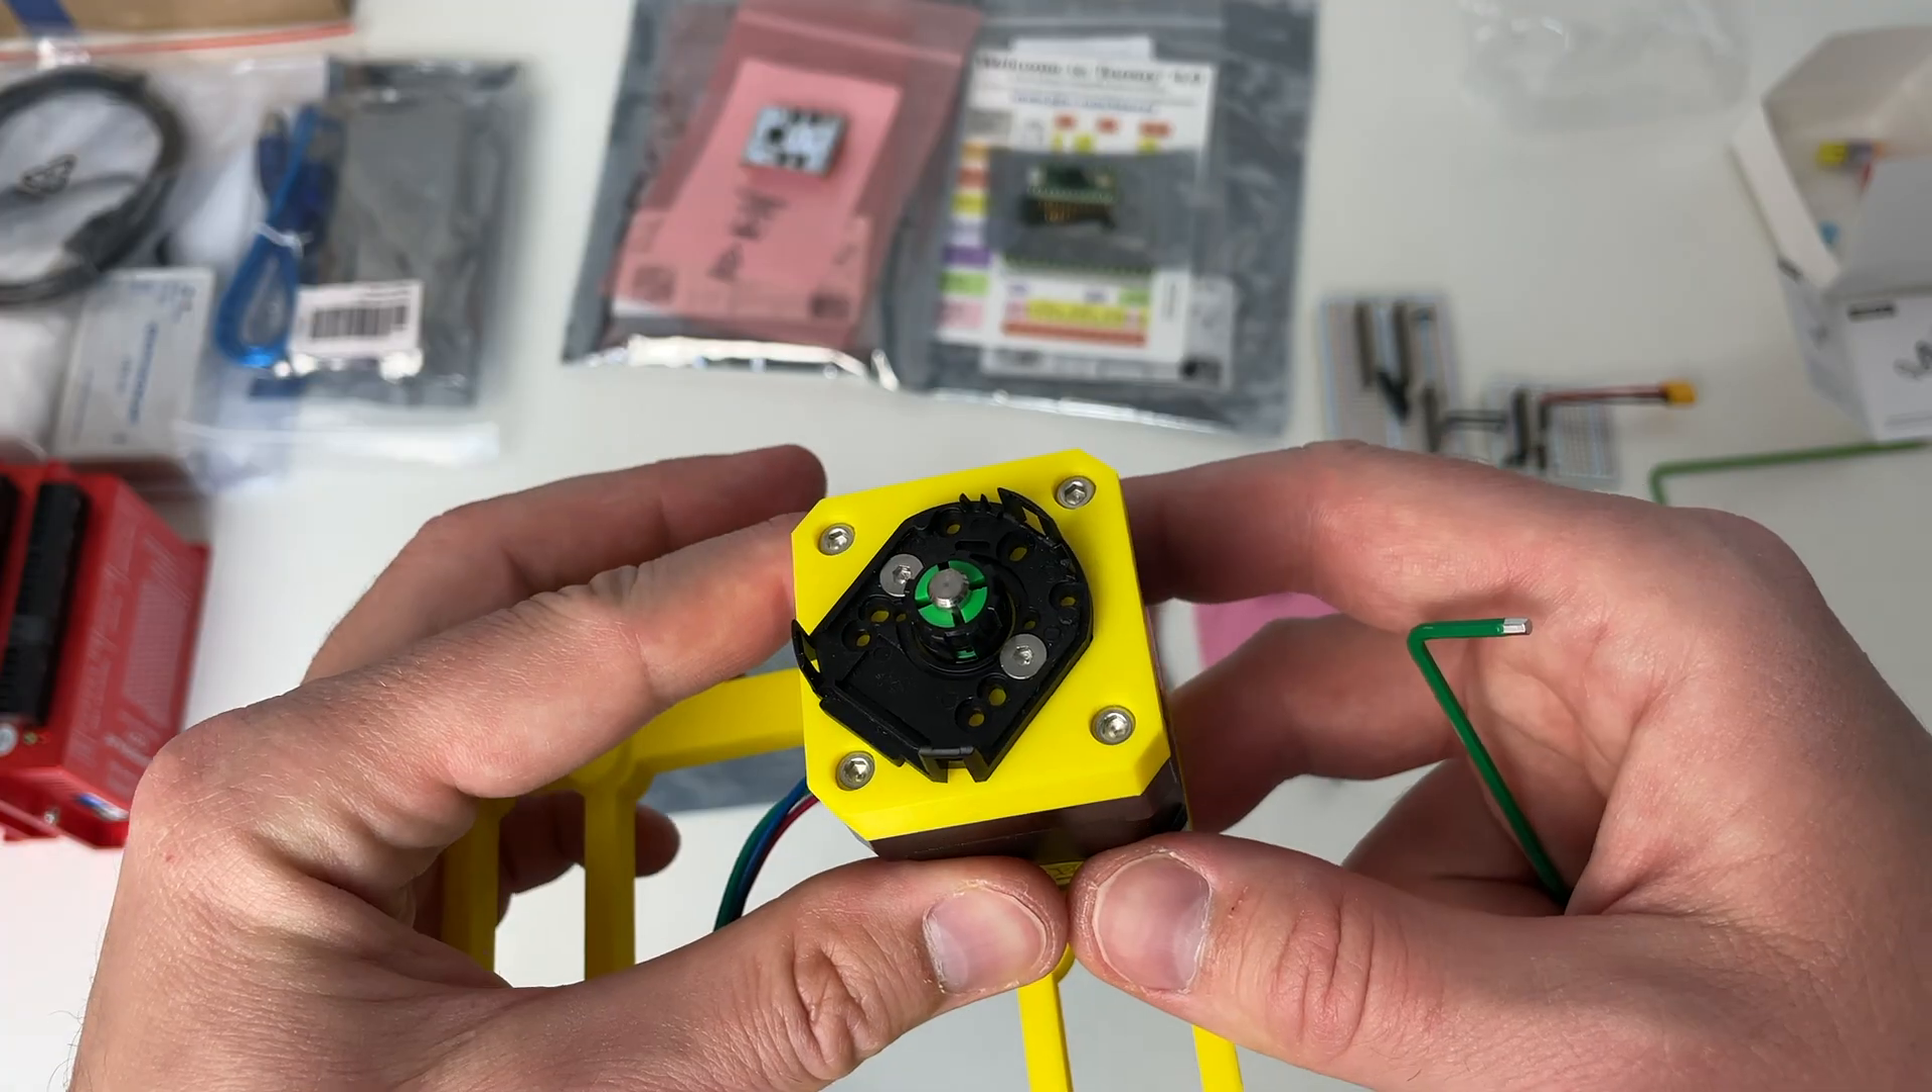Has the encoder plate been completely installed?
Yes.